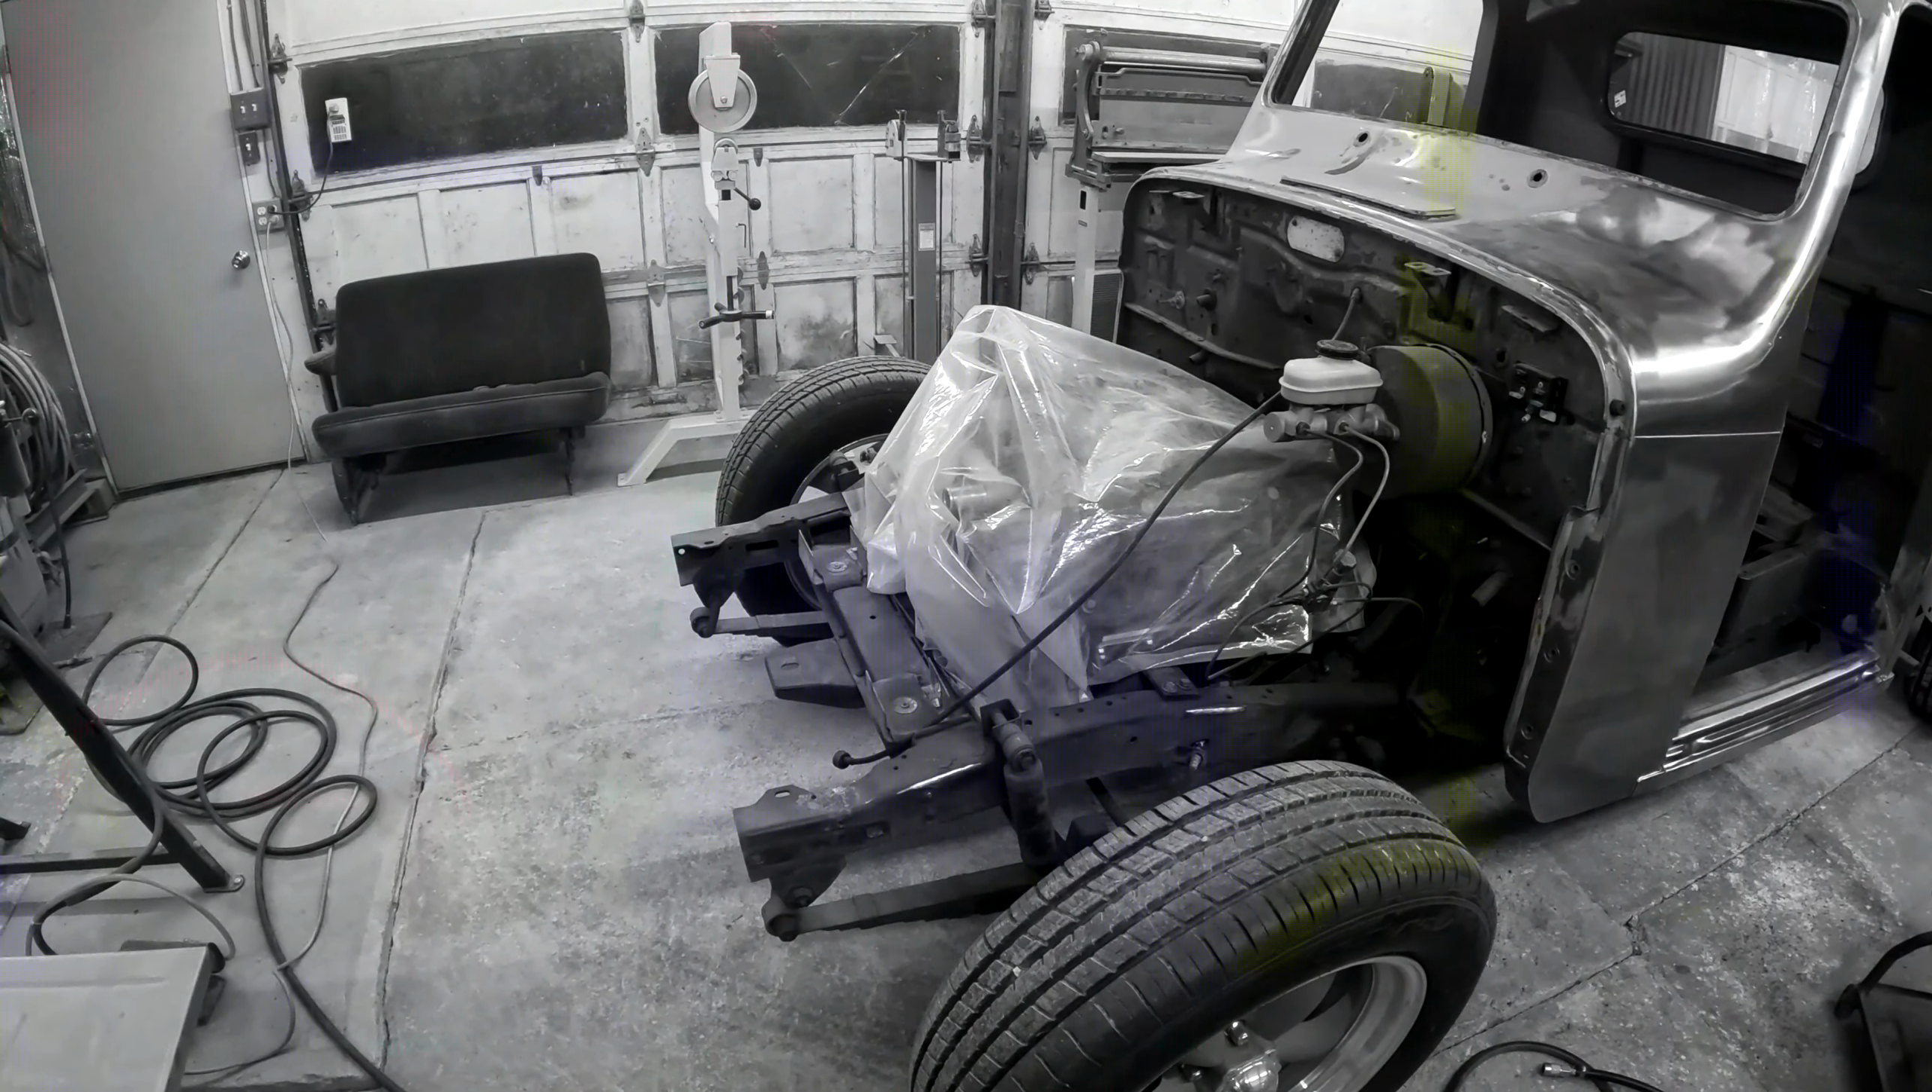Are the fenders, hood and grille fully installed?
No.